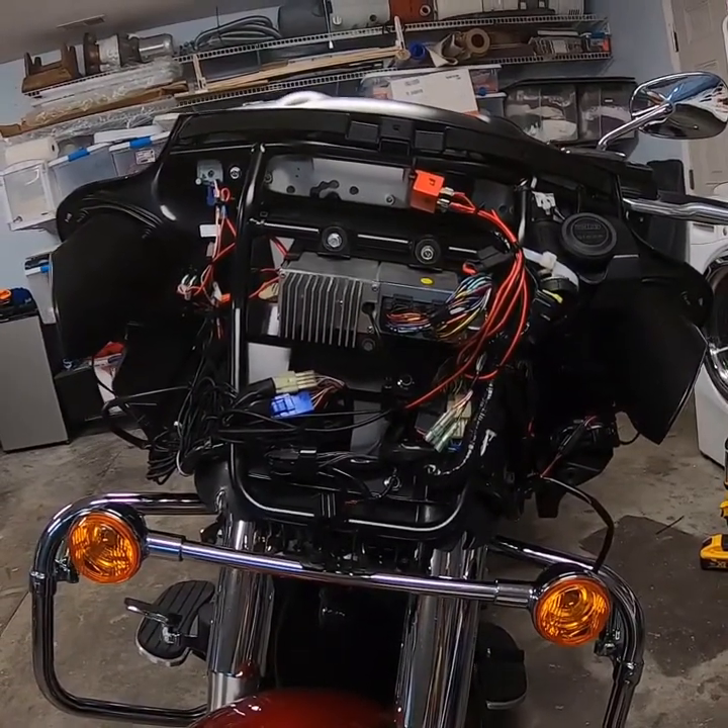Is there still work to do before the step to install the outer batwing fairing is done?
Yes.